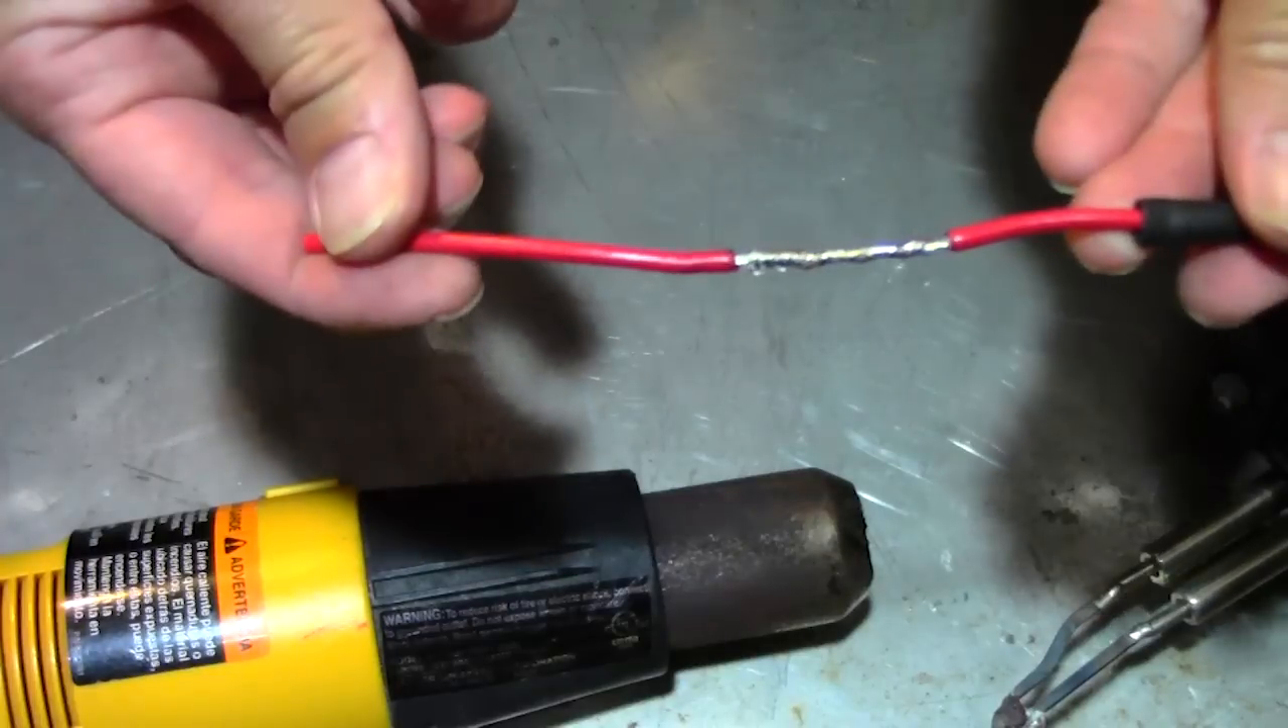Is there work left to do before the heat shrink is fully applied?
Yes.